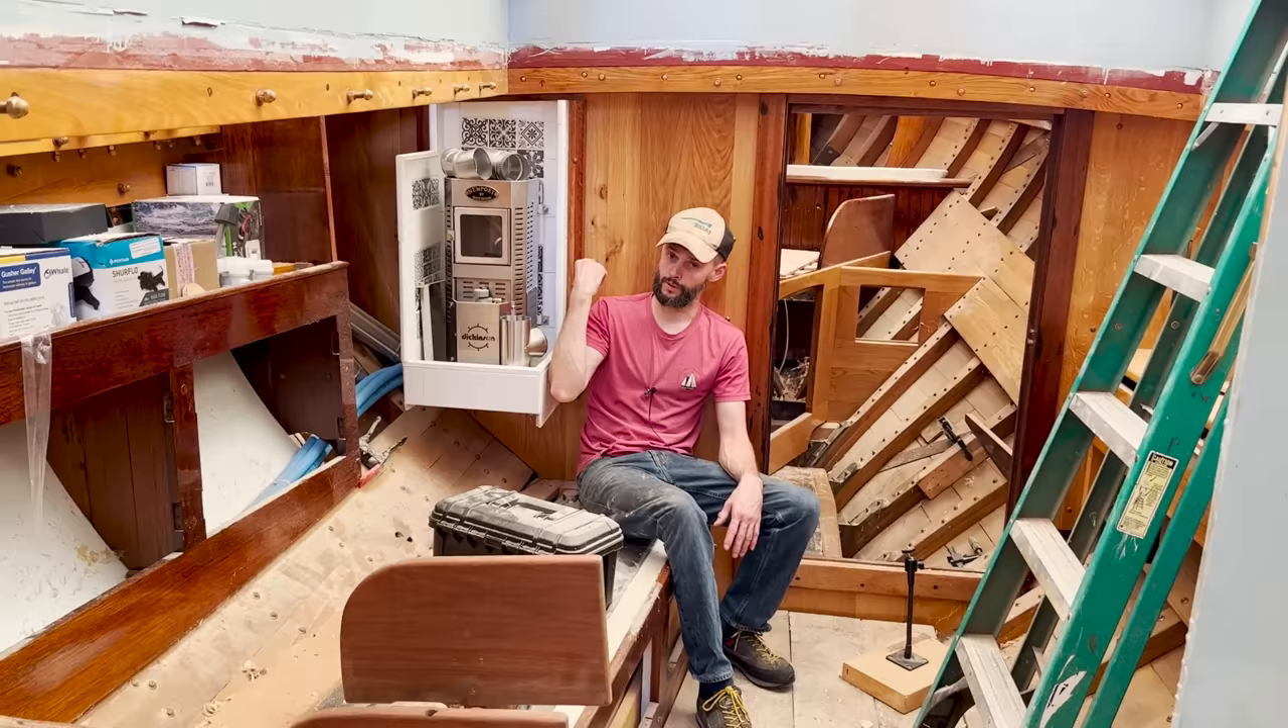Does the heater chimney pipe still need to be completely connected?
Yes.